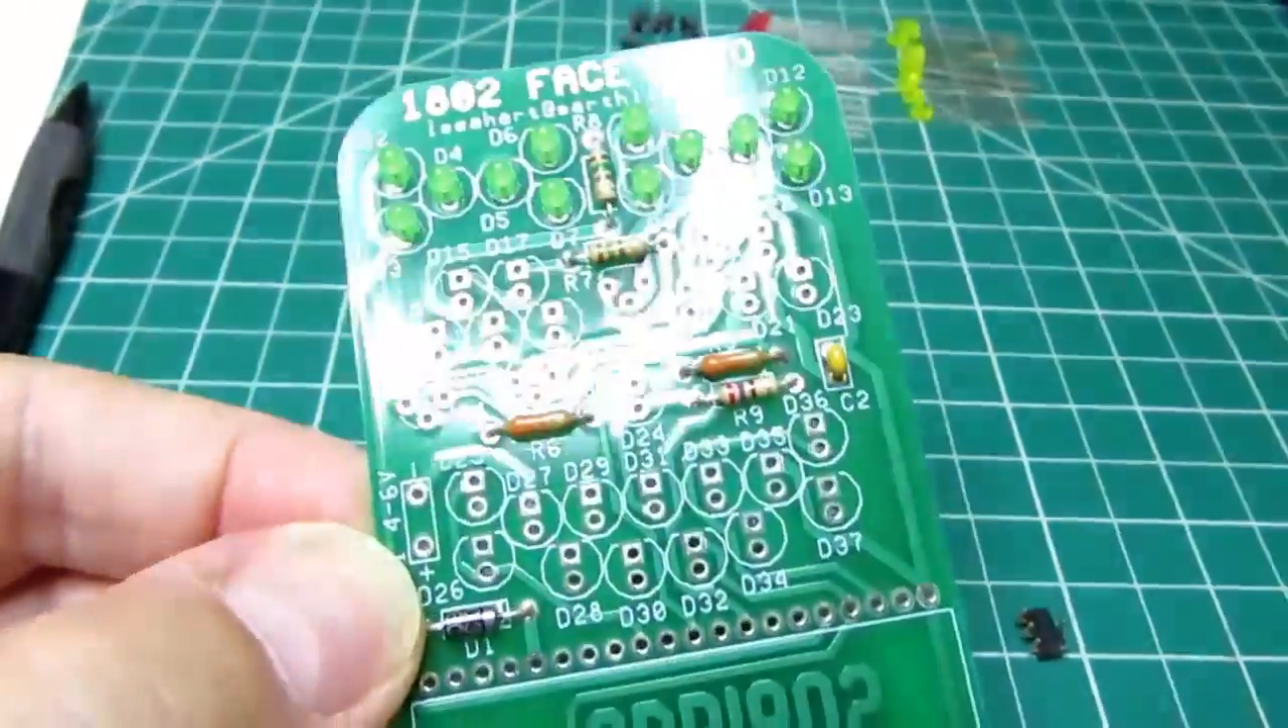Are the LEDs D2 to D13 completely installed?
Yes.